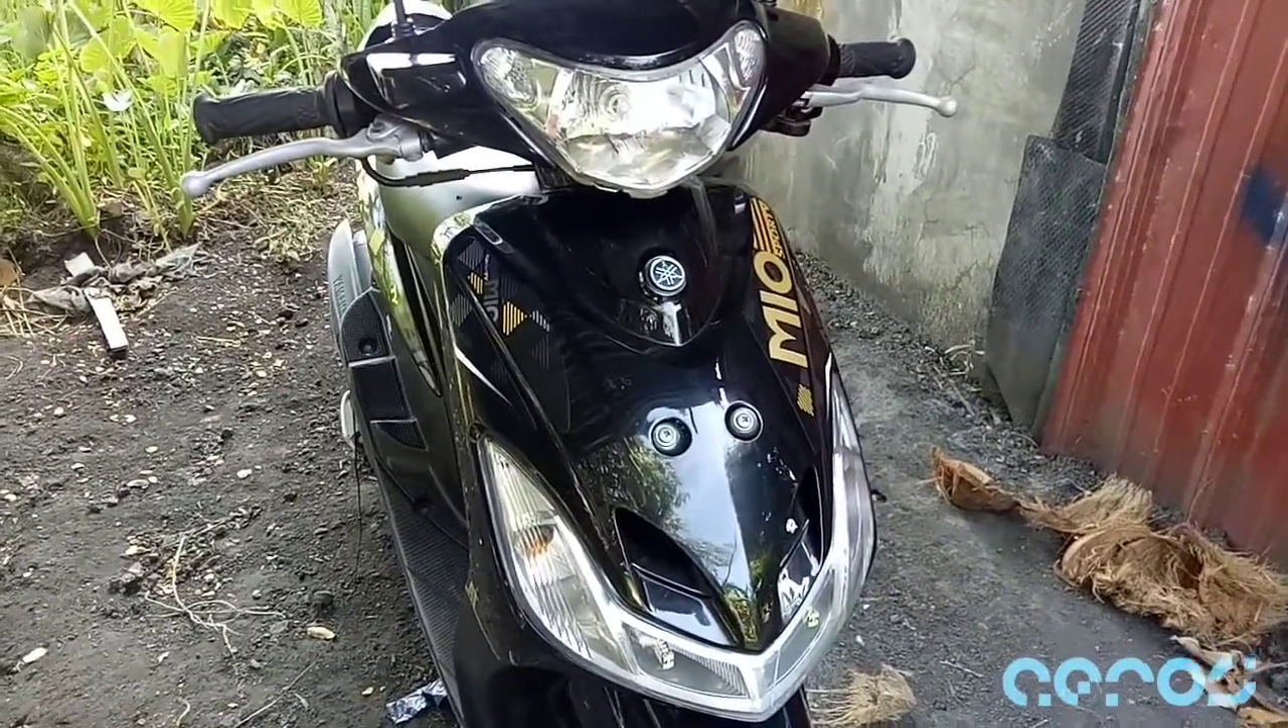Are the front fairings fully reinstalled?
Yes.